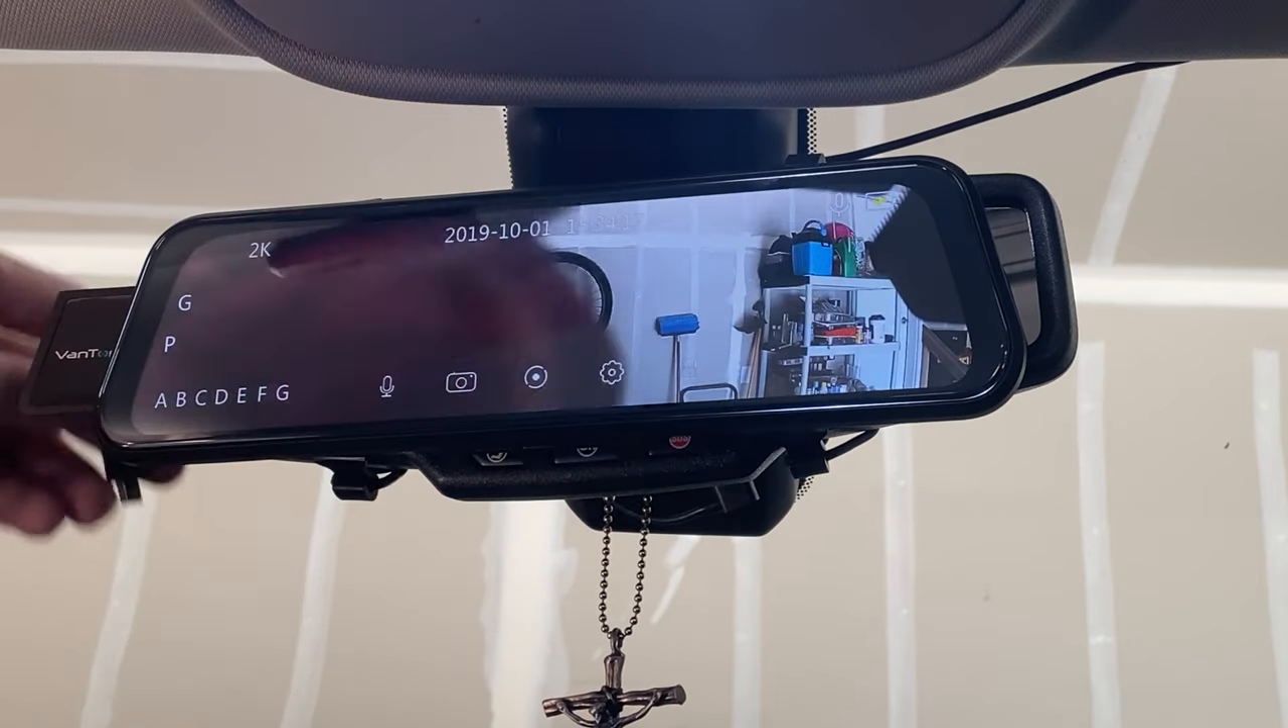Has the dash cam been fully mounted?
Yes.